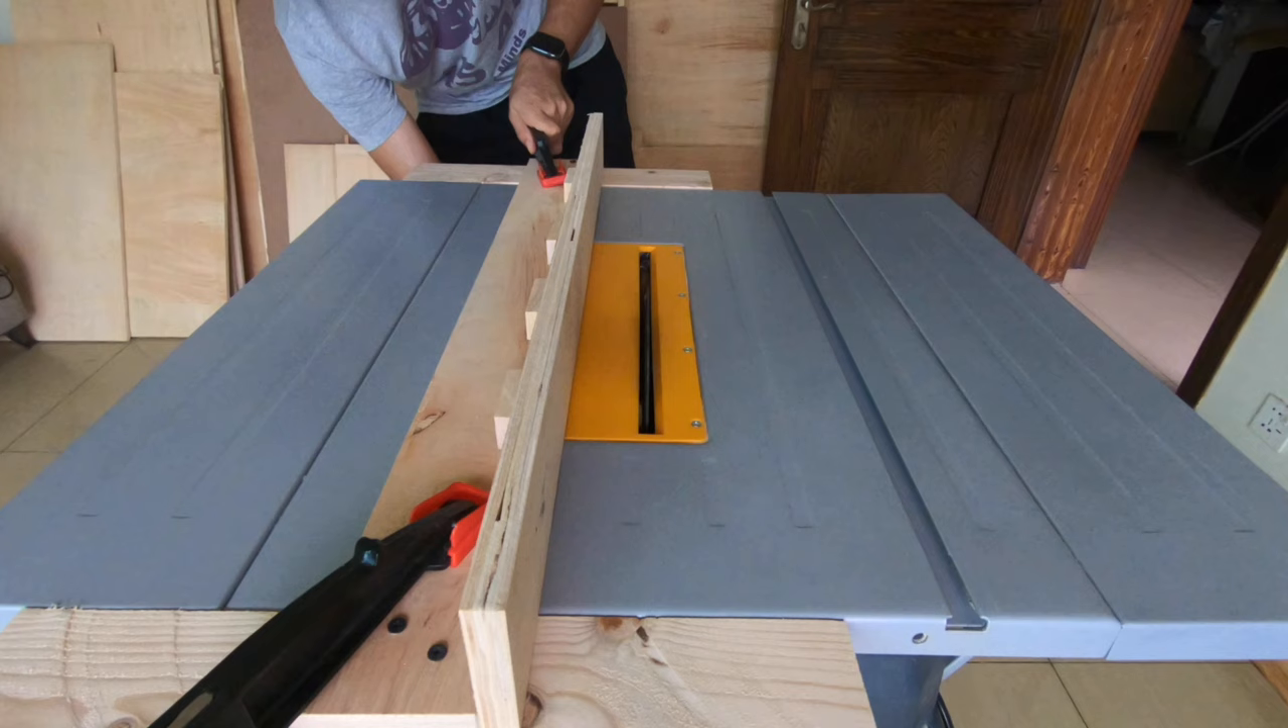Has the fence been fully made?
Yes.